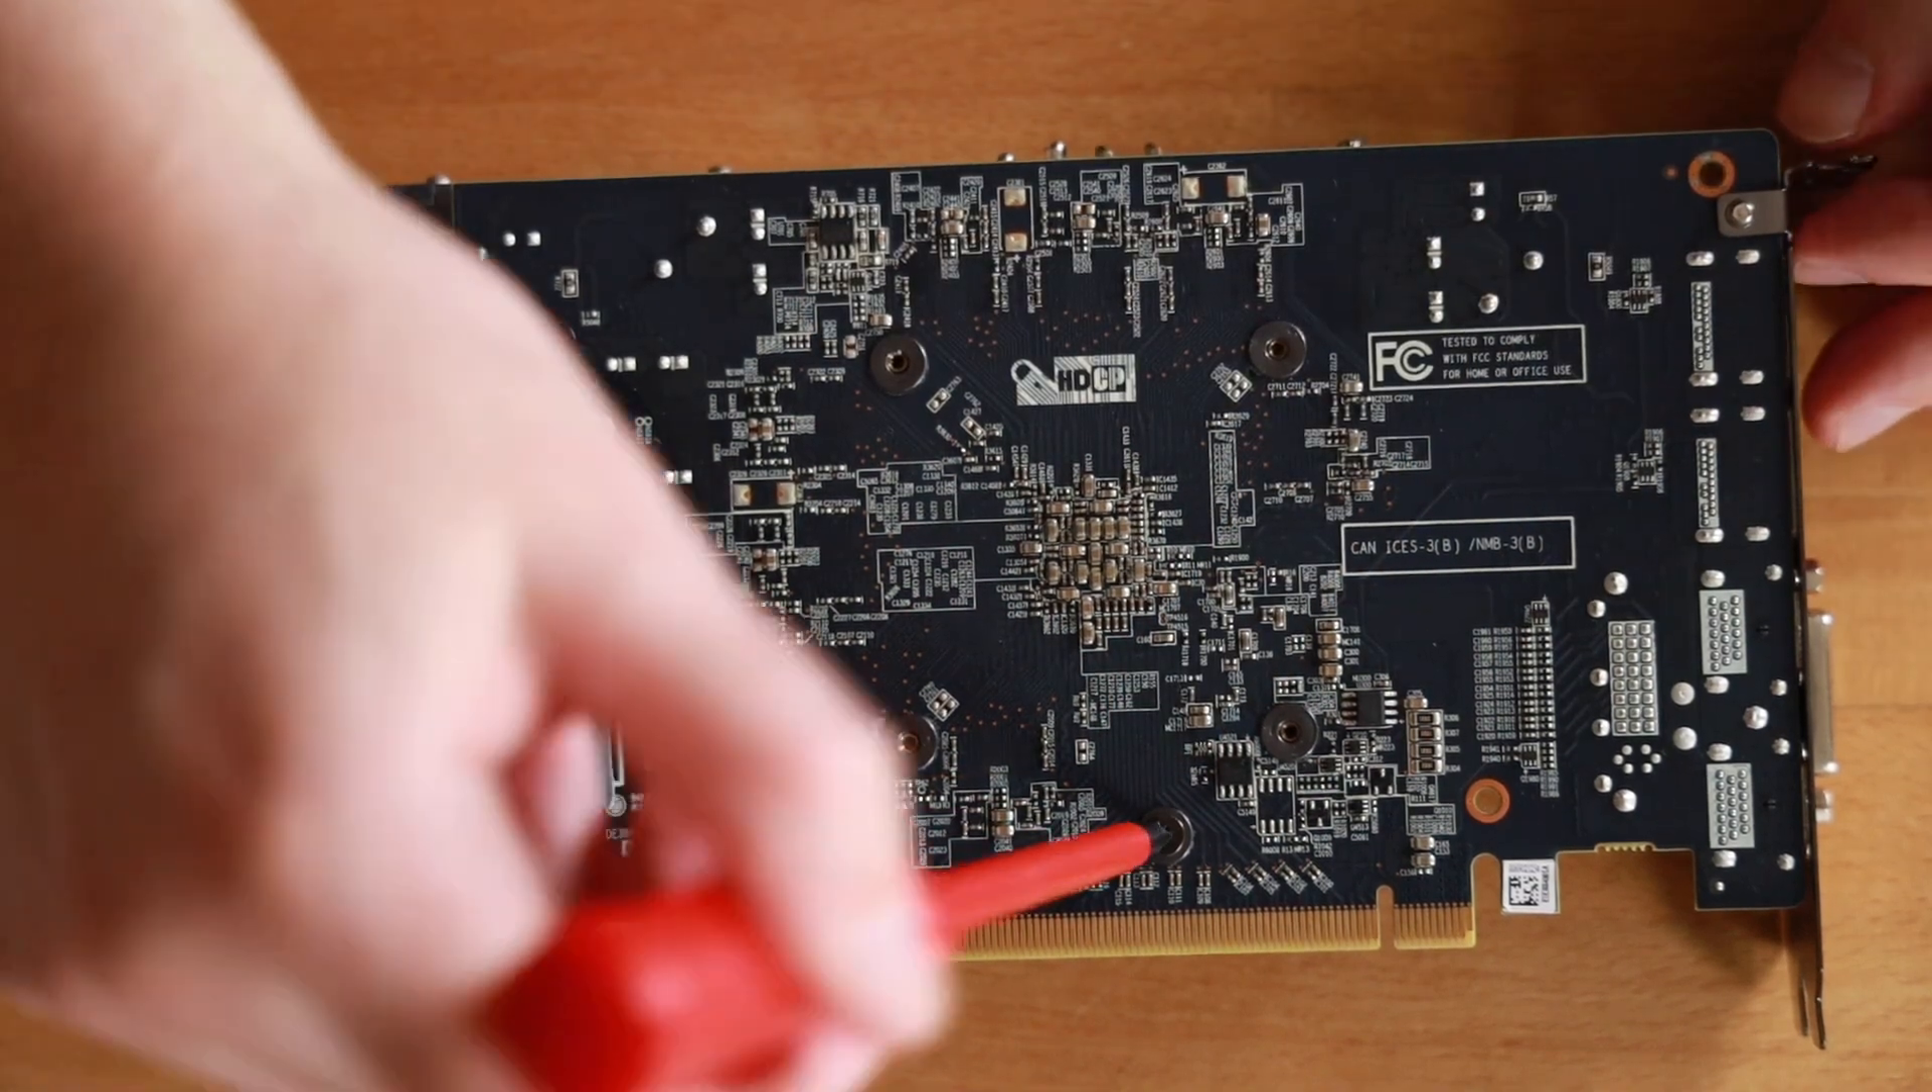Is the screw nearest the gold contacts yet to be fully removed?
Yes.